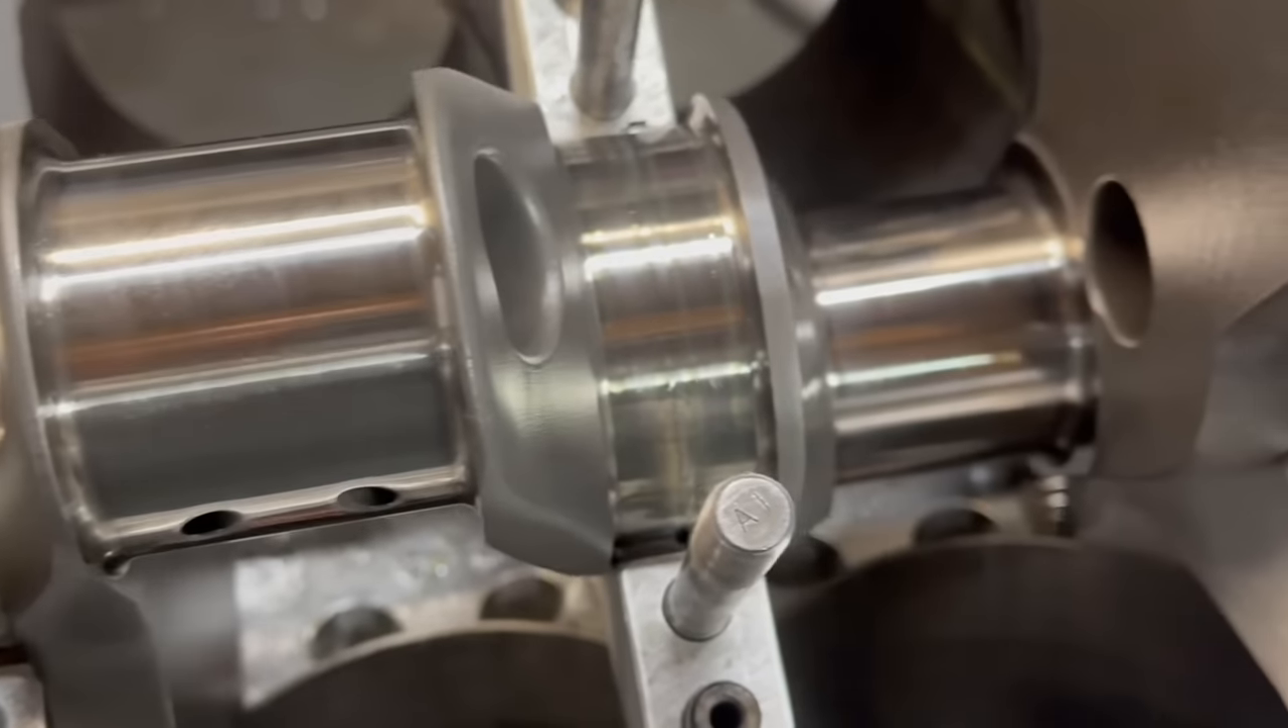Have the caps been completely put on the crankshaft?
No.